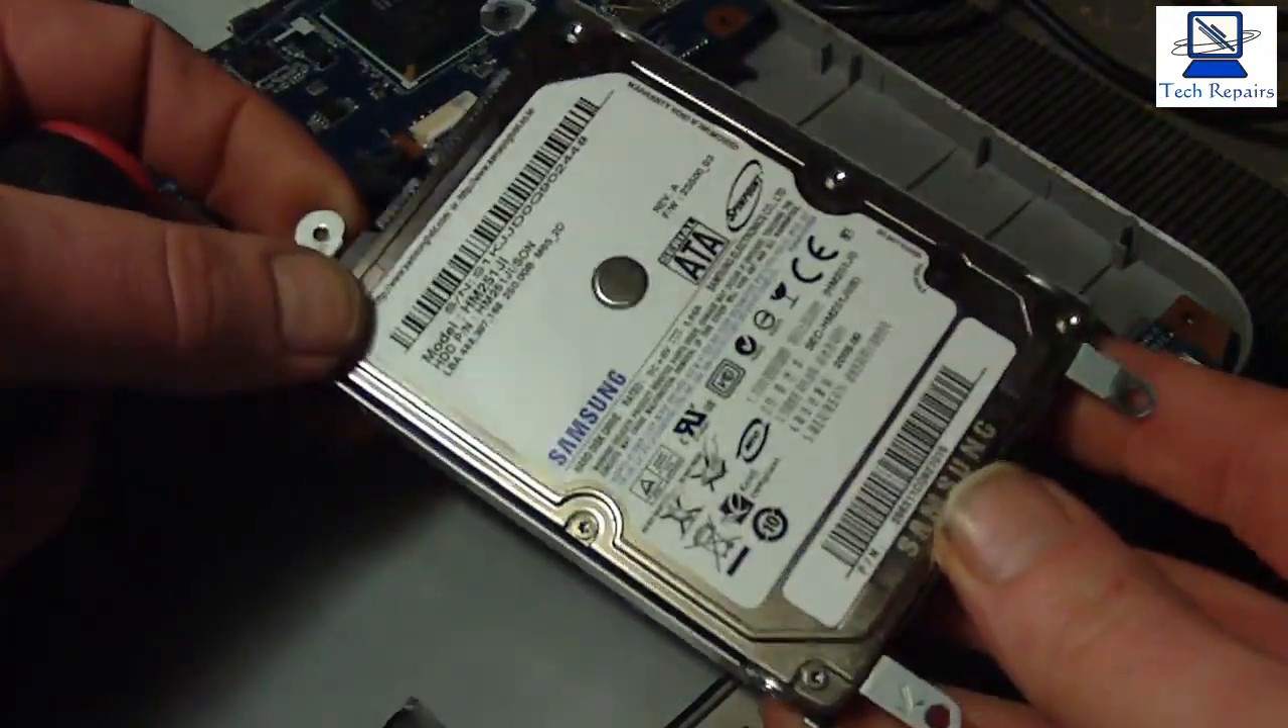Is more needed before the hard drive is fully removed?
No.